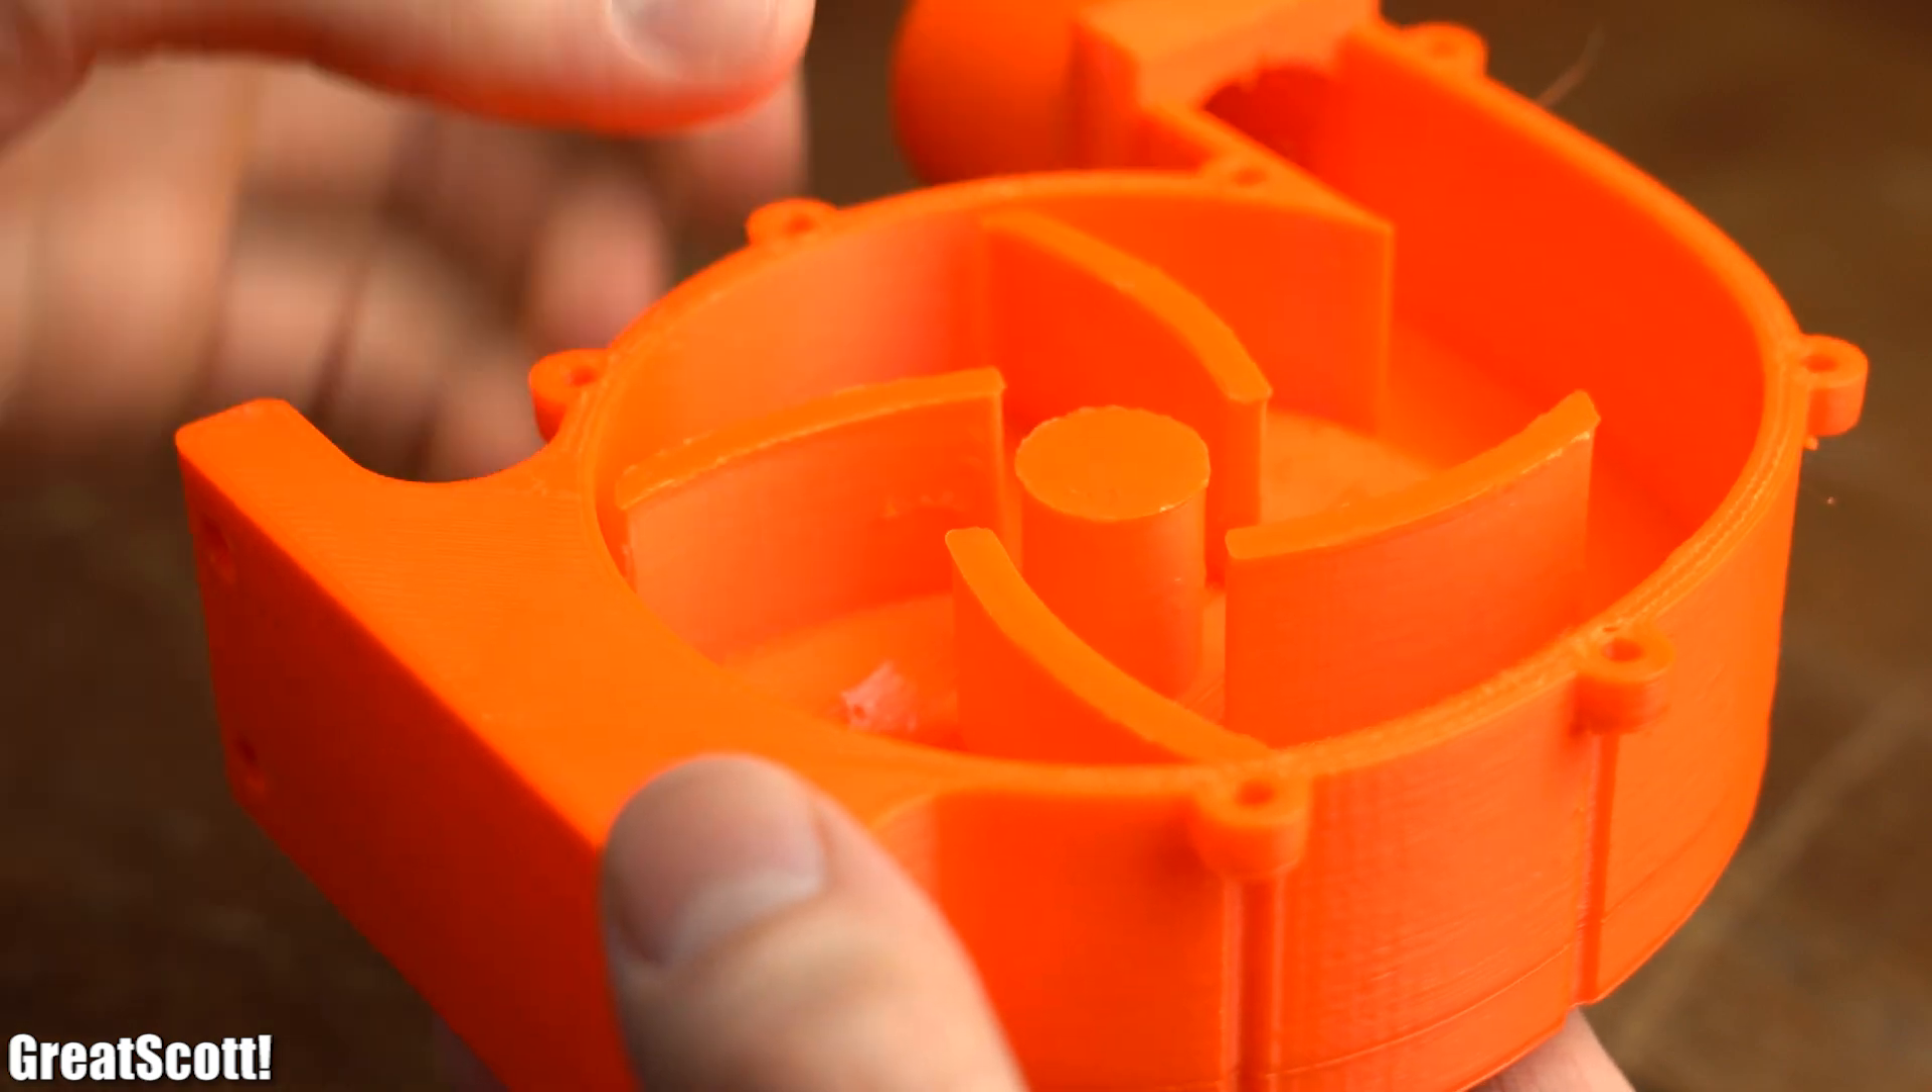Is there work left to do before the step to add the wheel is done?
No.